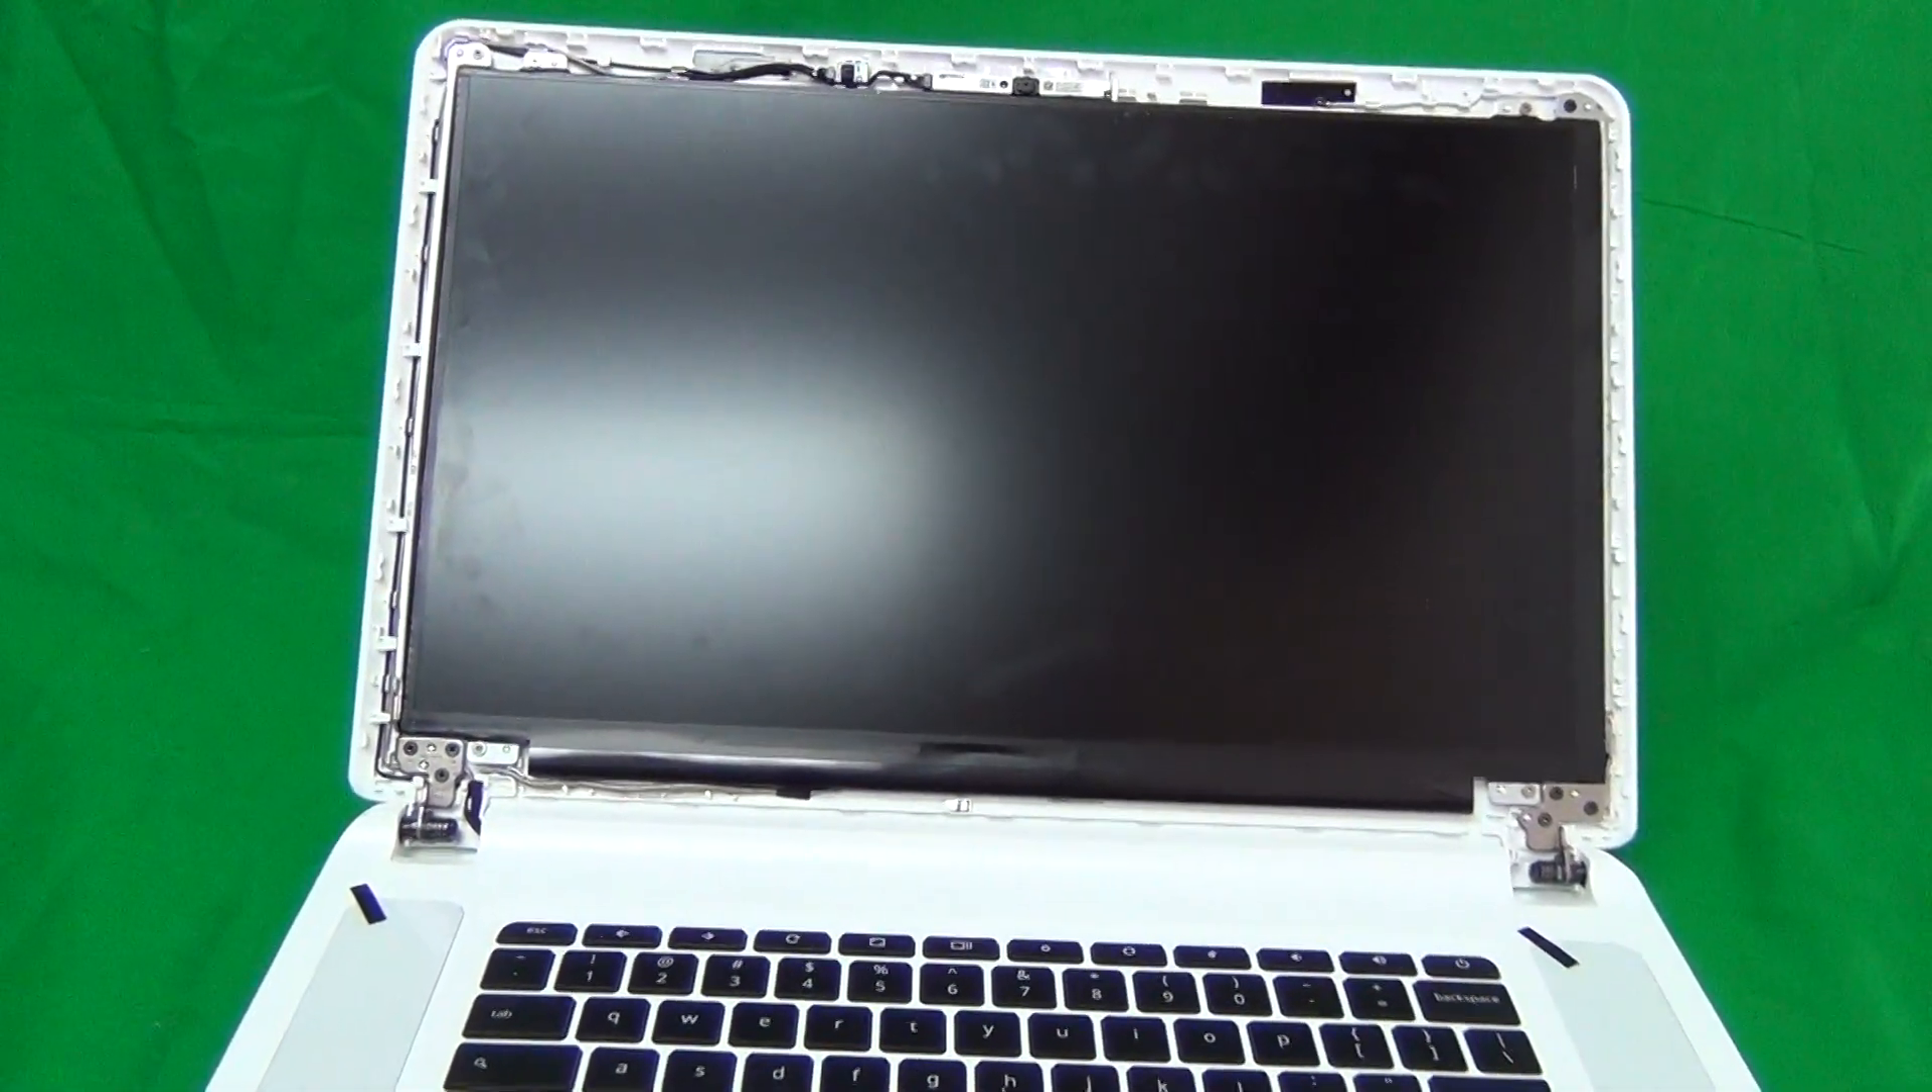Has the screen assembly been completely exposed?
Yes.